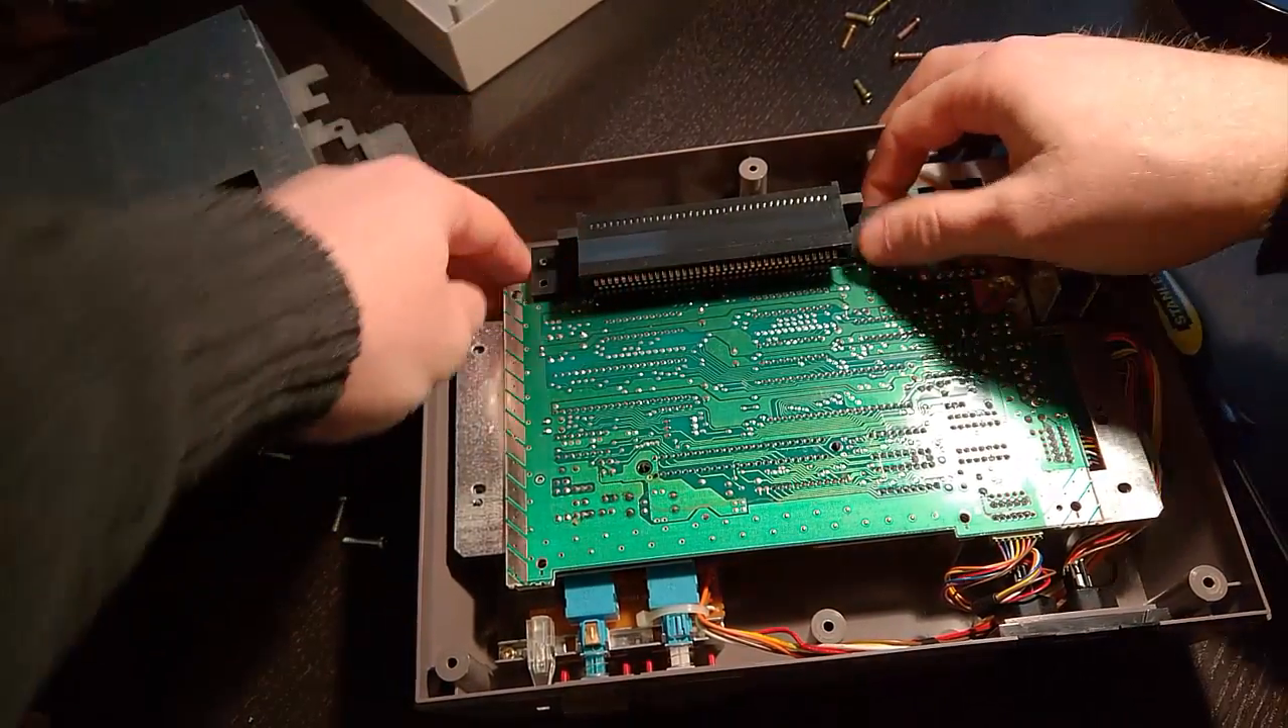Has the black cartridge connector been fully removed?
No.